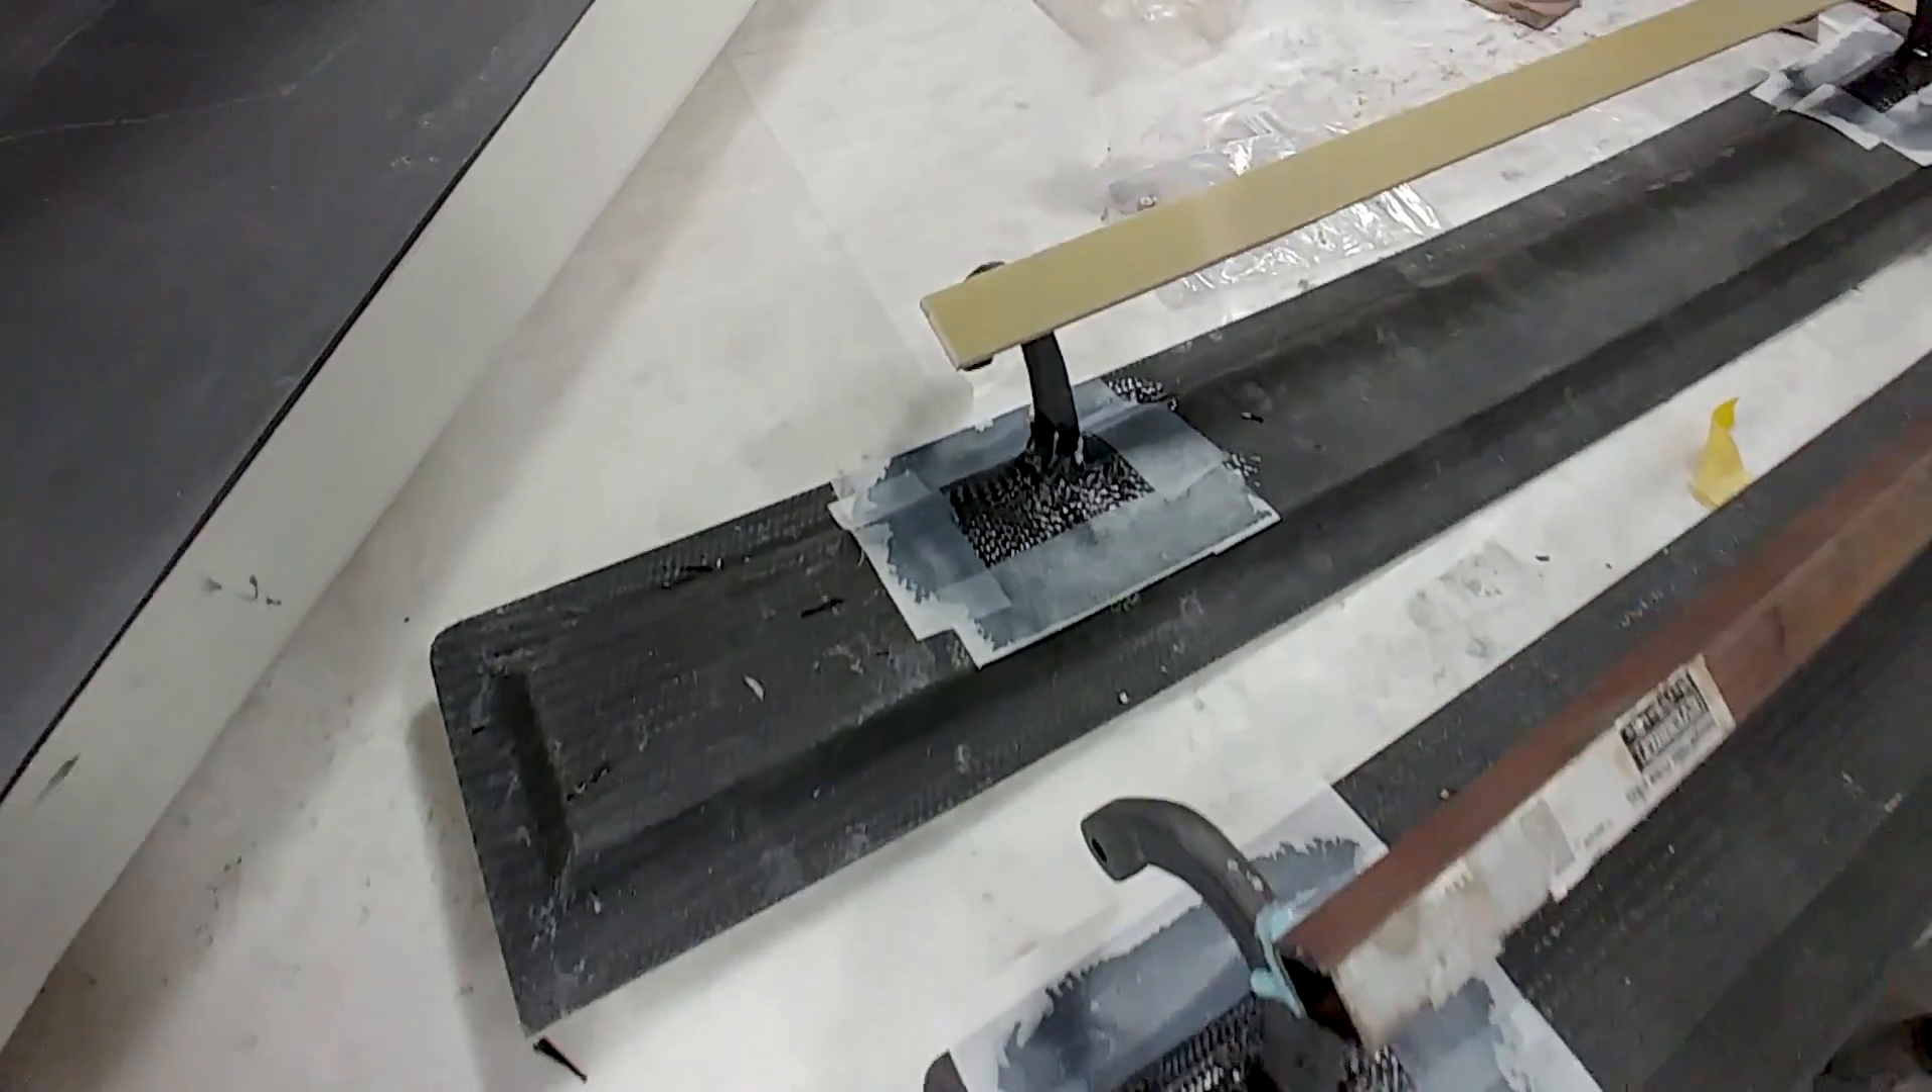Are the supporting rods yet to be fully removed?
Yes.